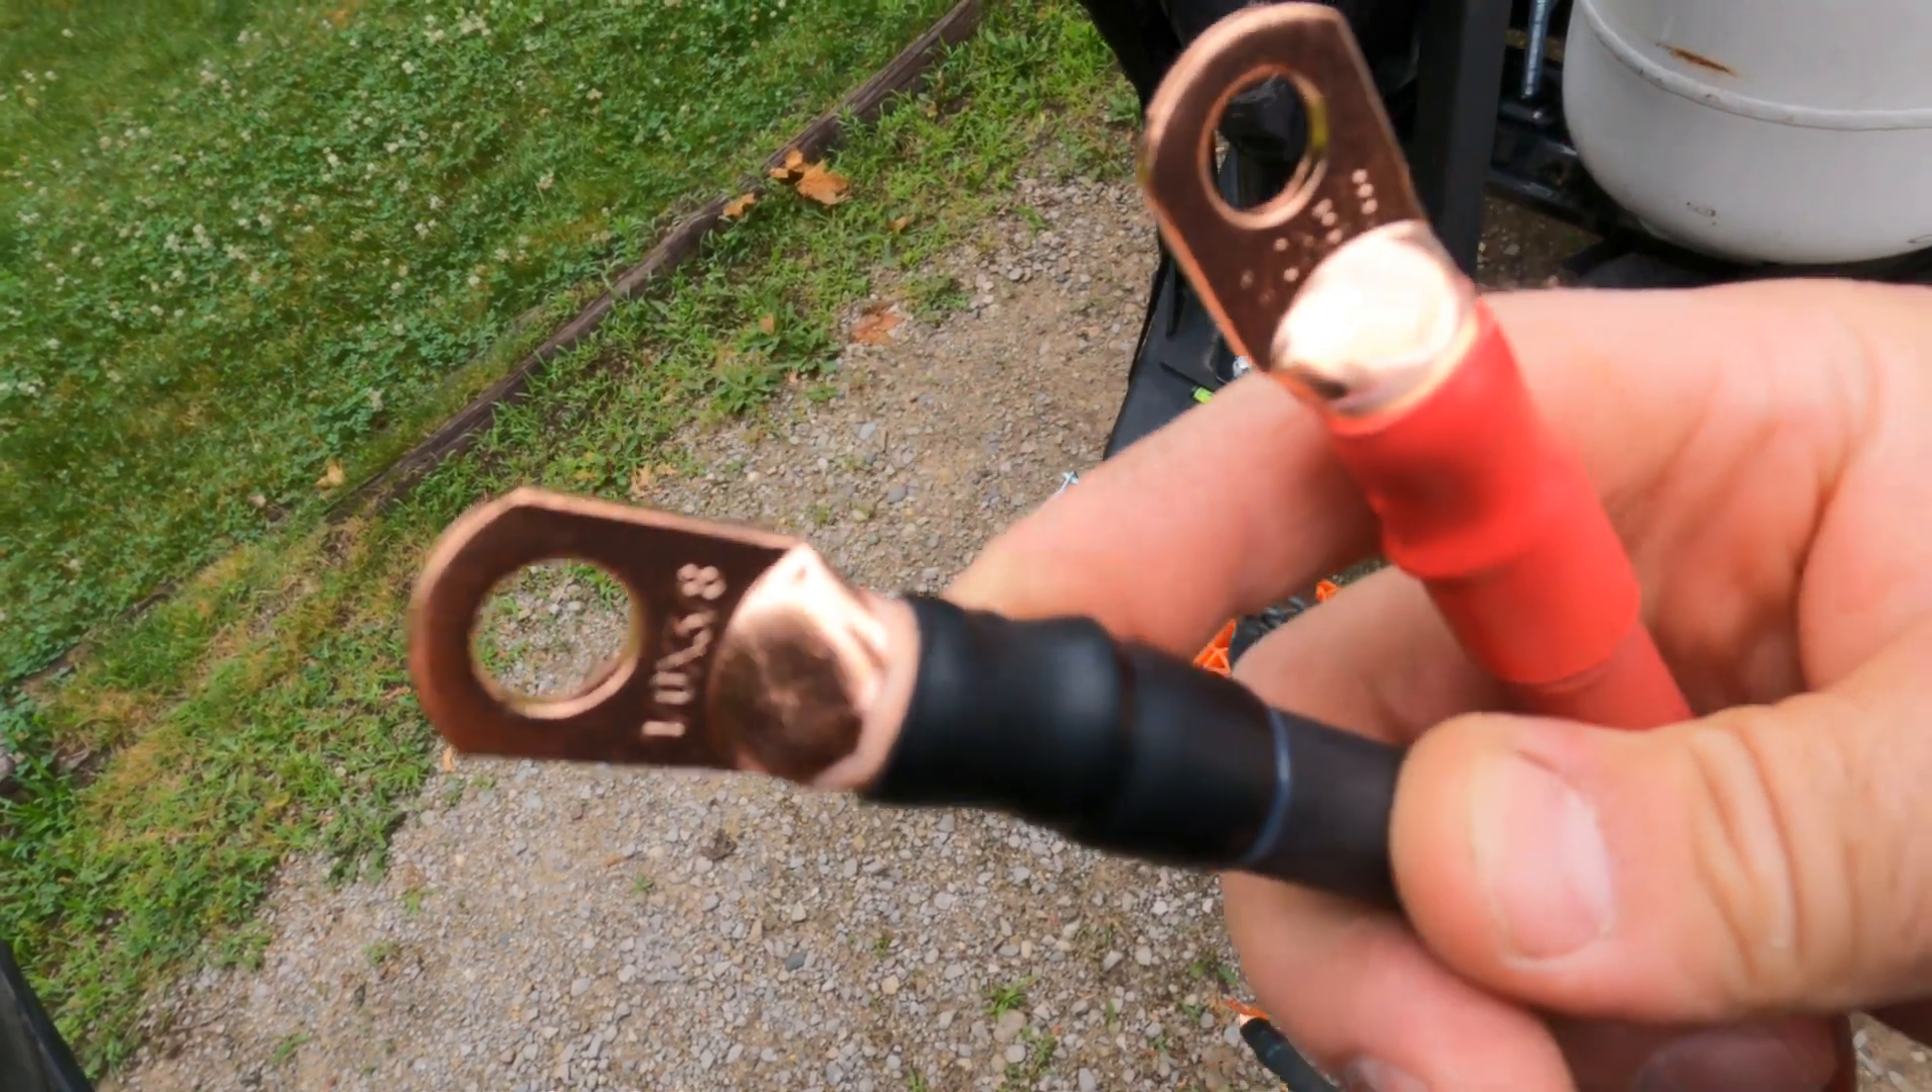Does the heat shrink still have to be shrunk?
No.